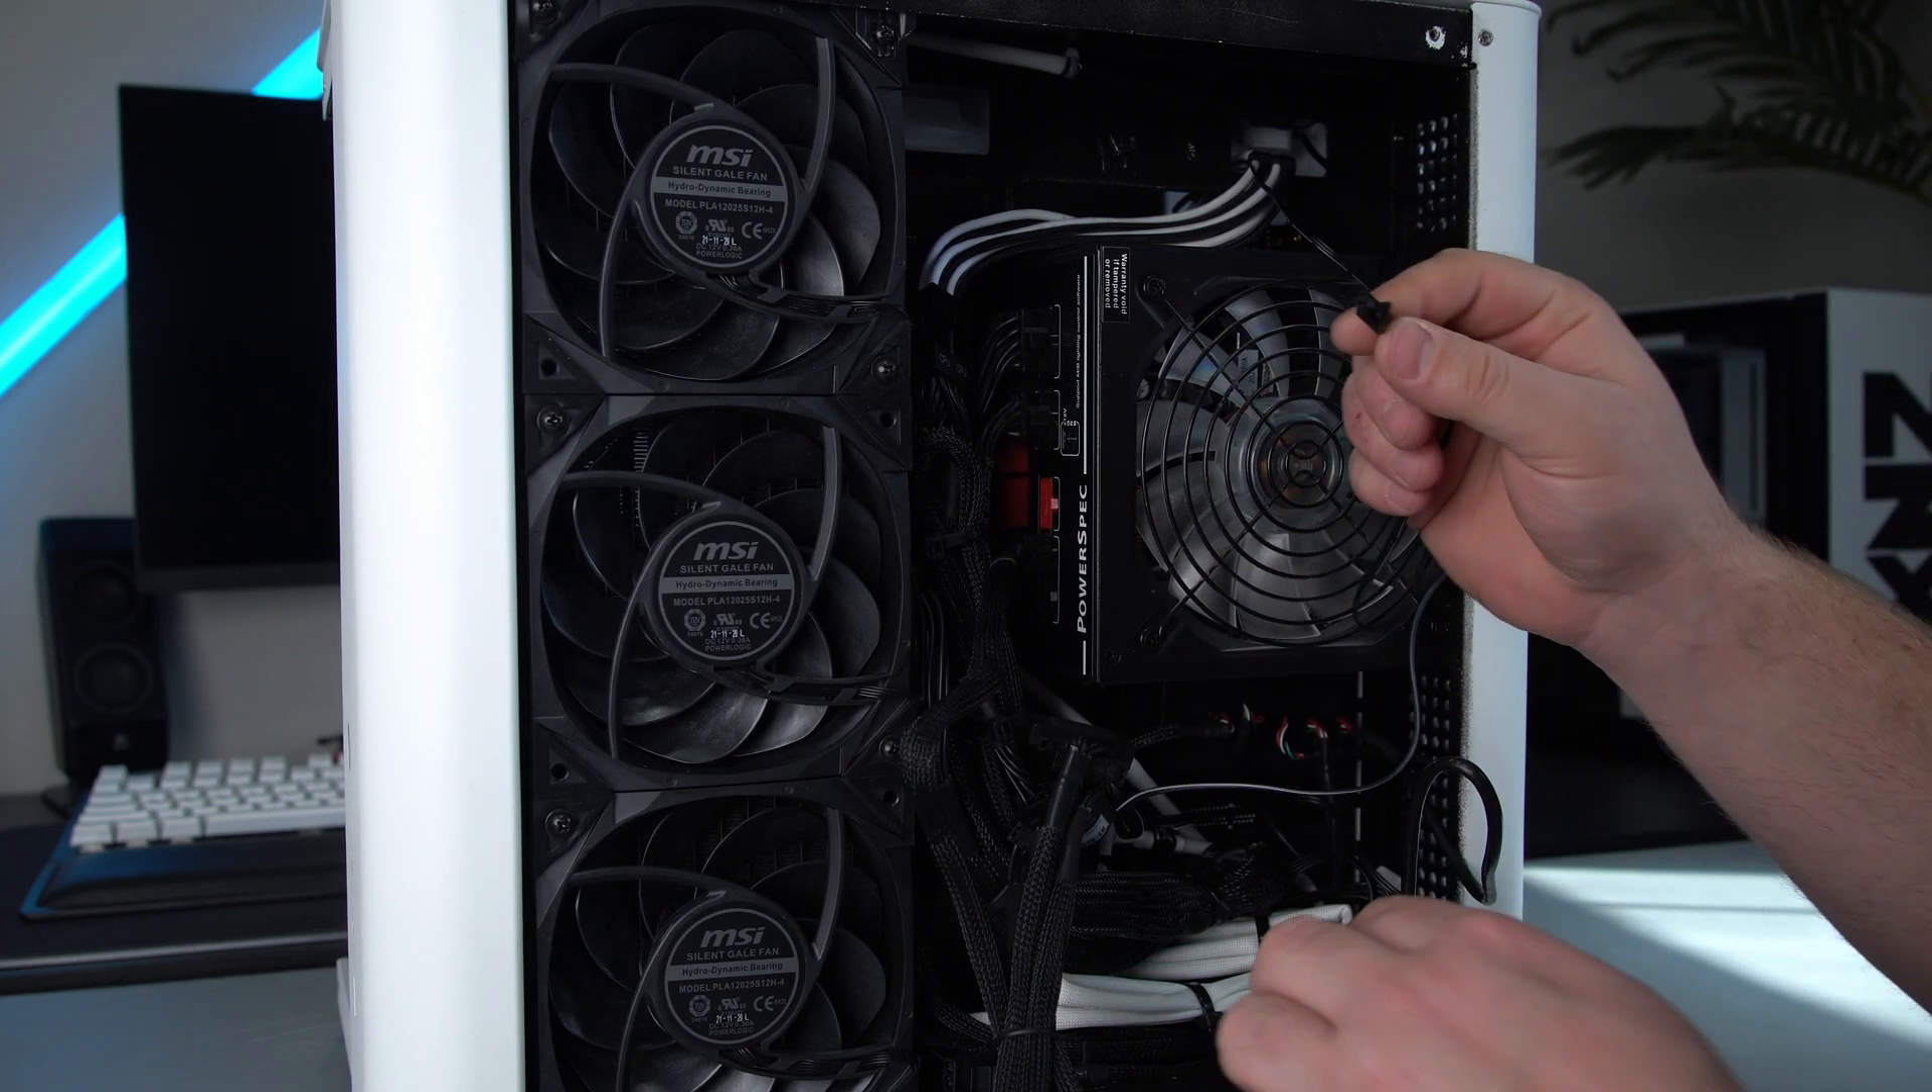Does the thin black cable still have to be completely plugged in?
Yes.